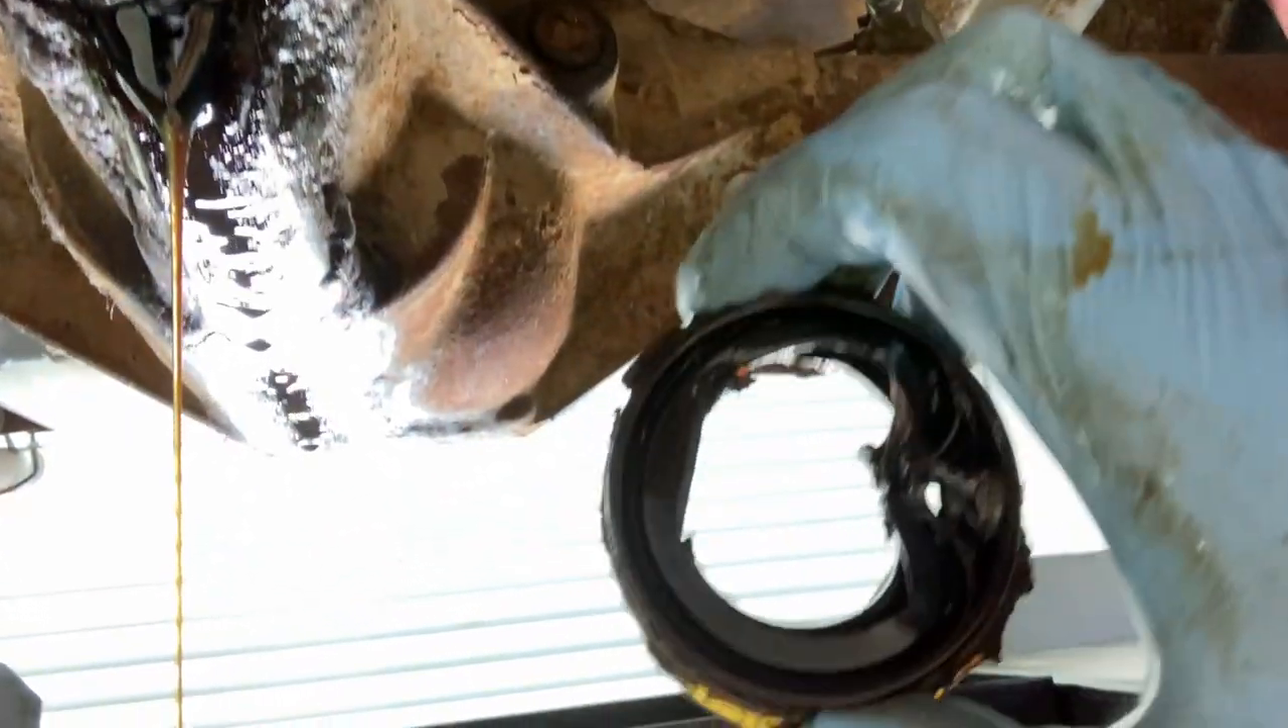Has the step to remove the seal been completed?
Yes.